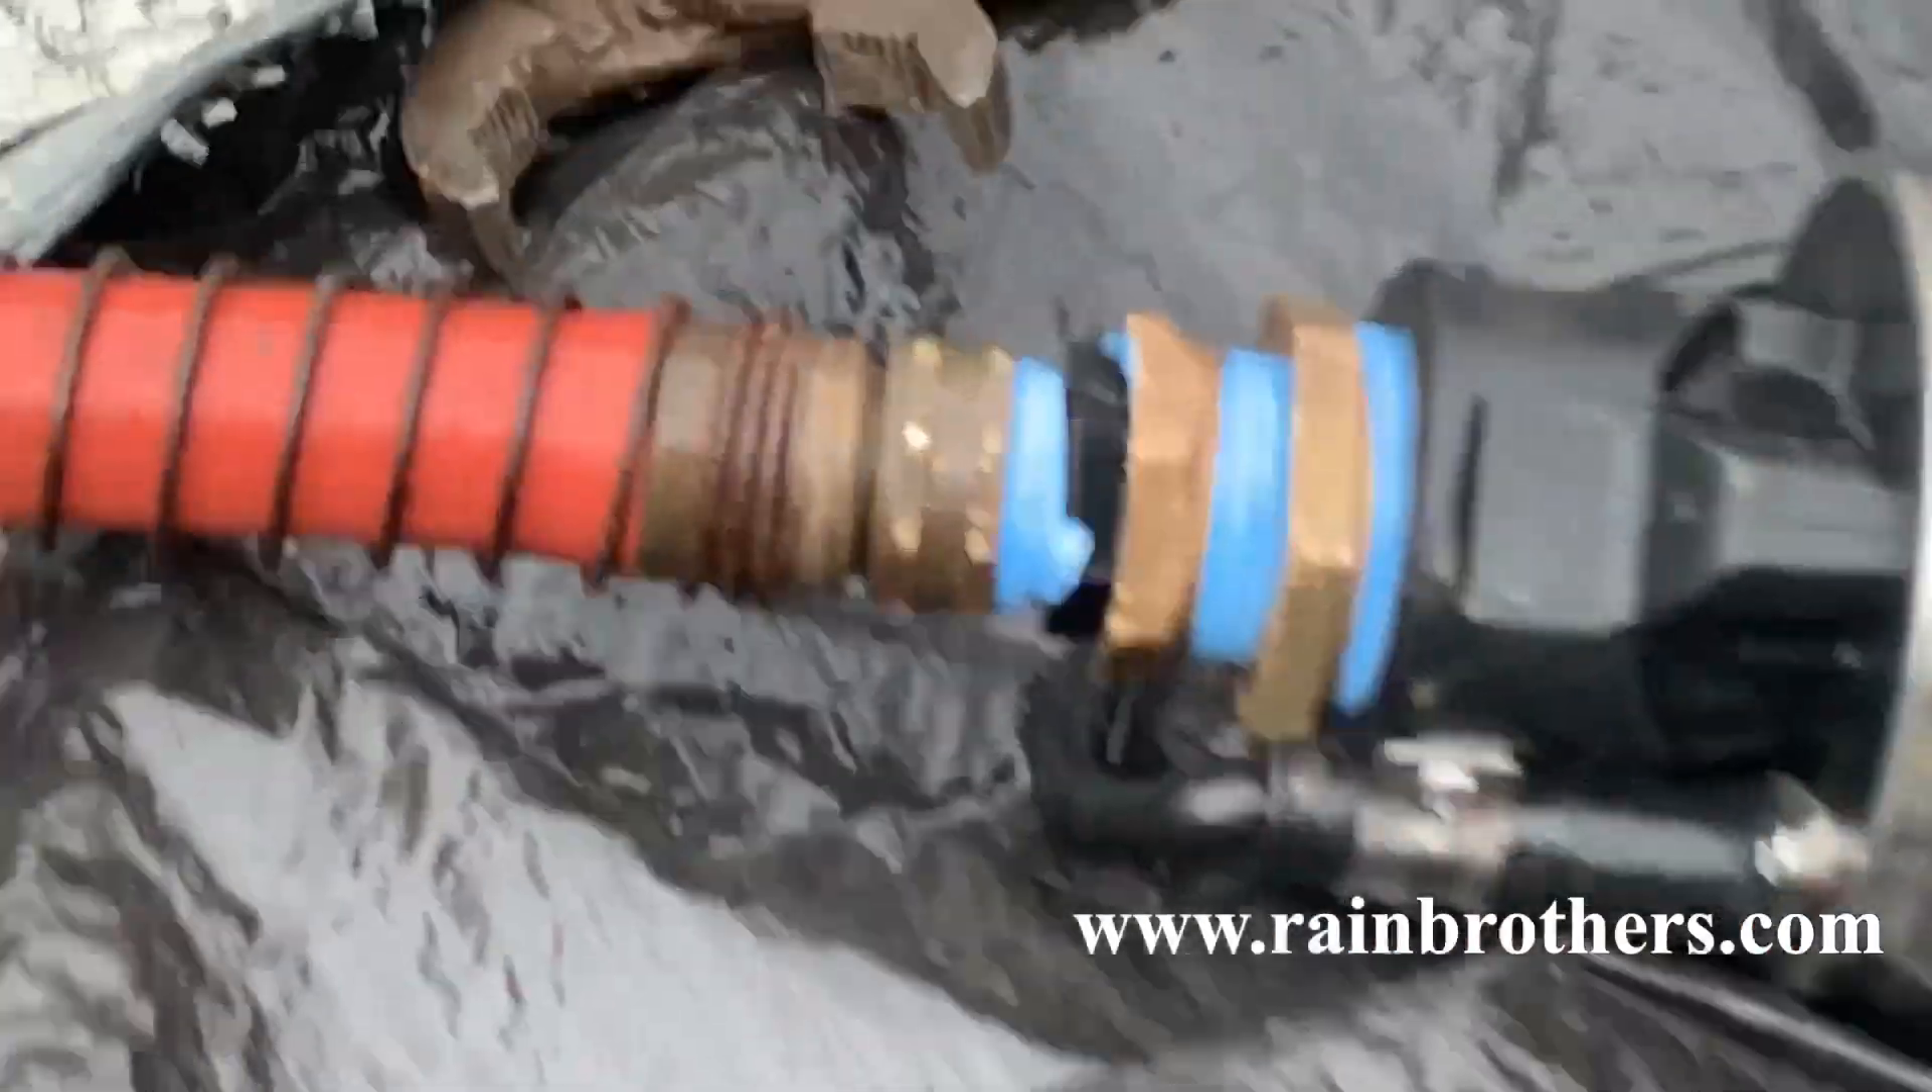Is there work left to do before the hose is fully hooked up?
No.